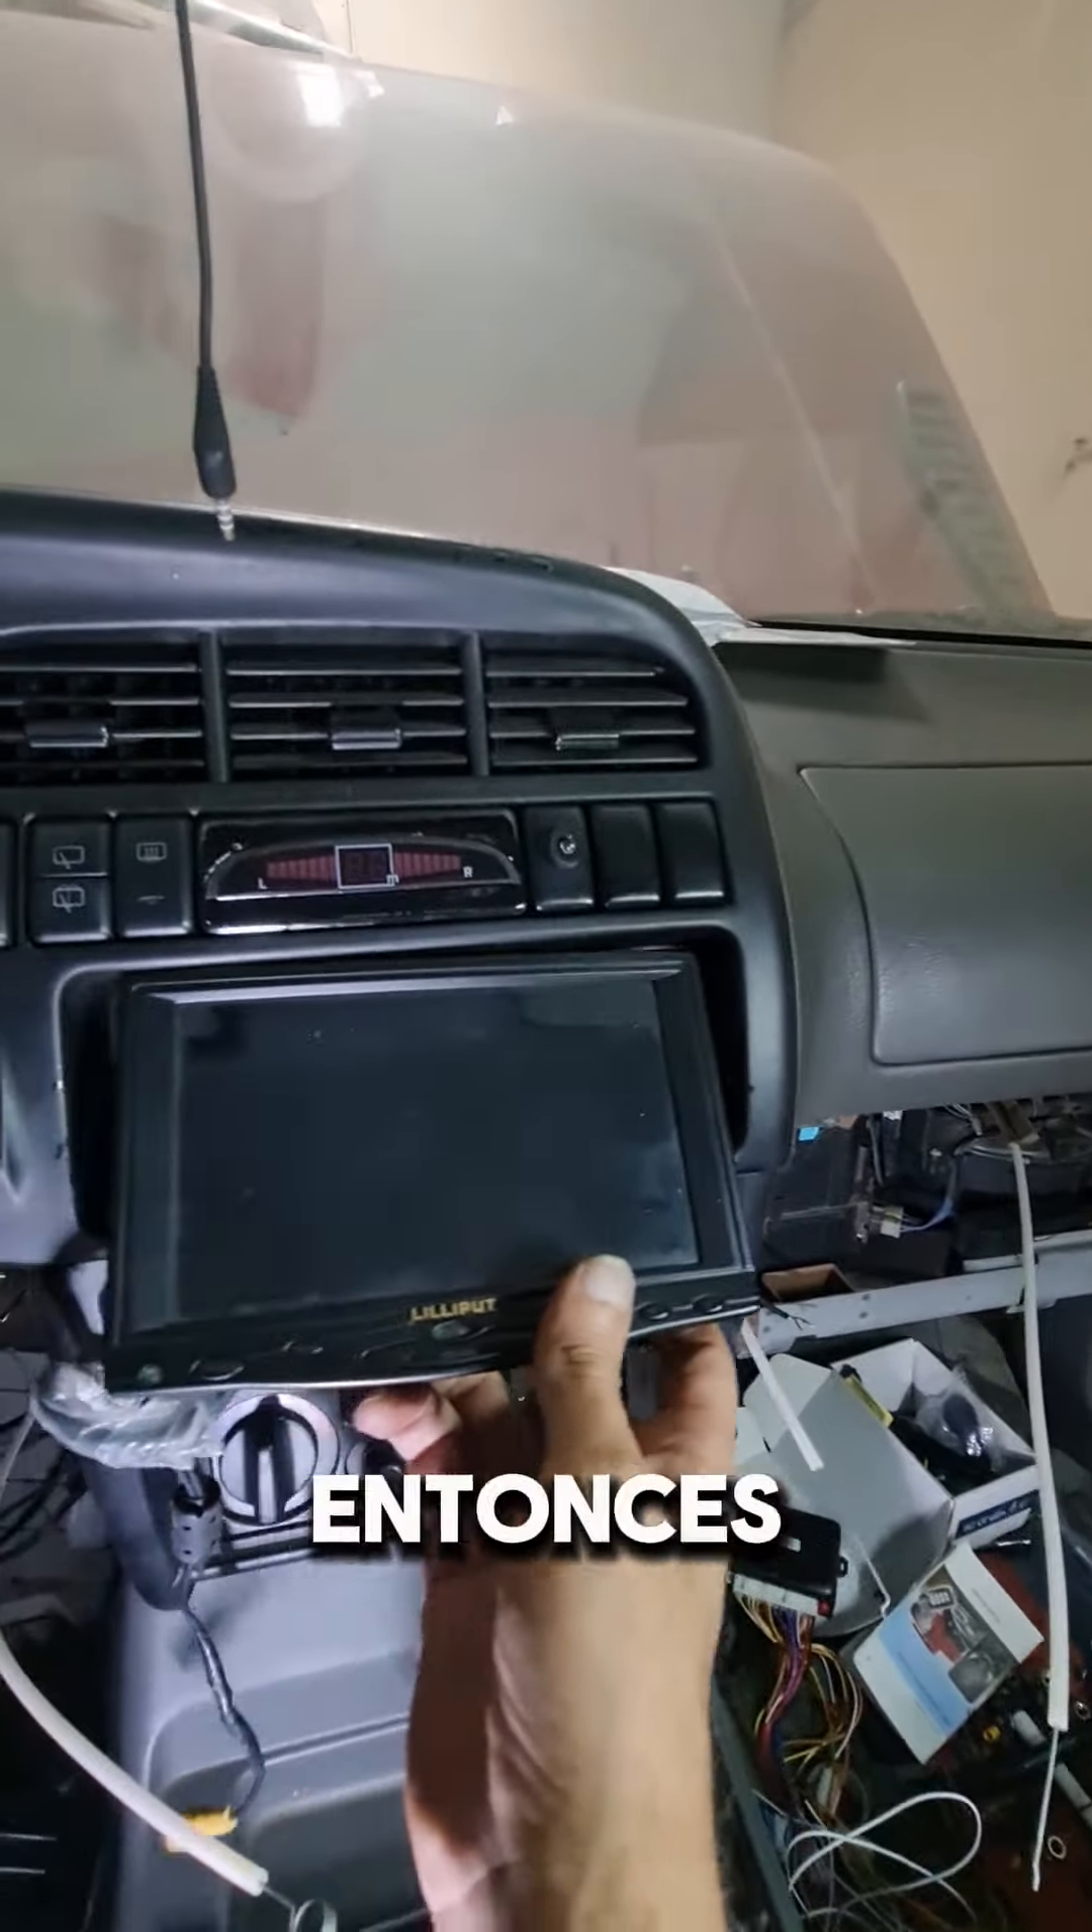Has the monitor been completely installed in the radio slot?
No.